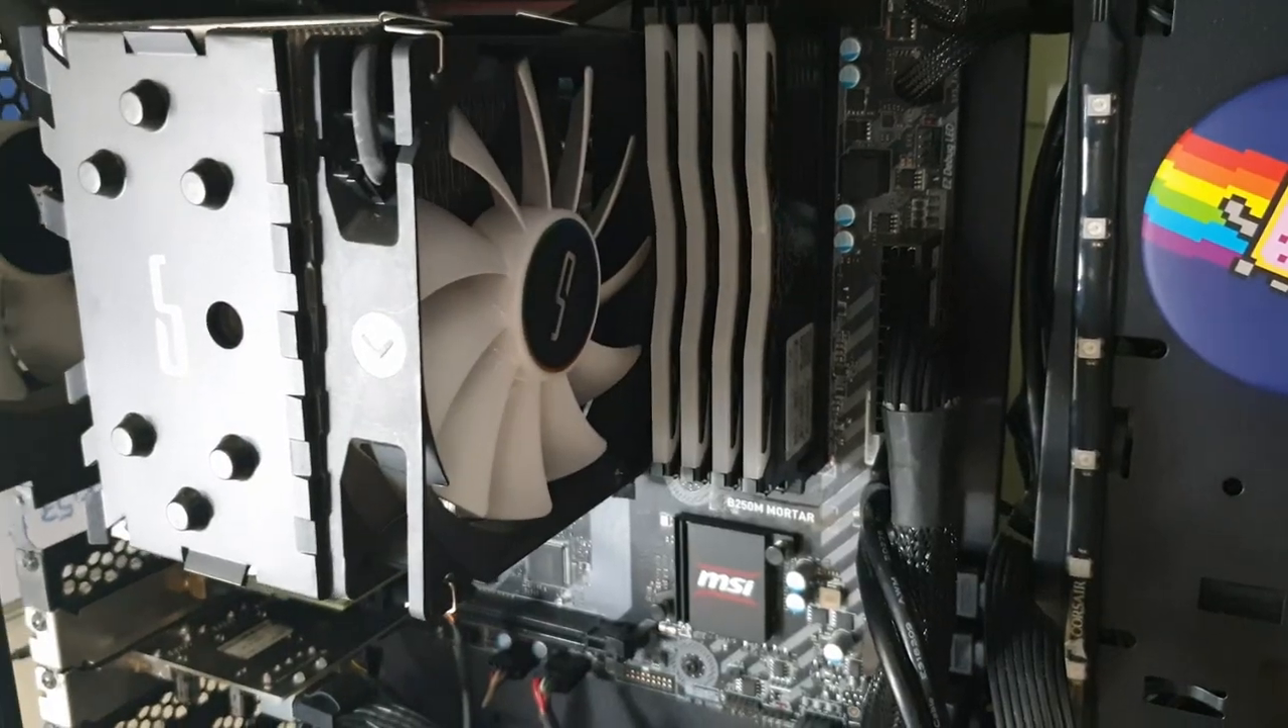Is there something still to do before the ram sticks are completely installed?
No.